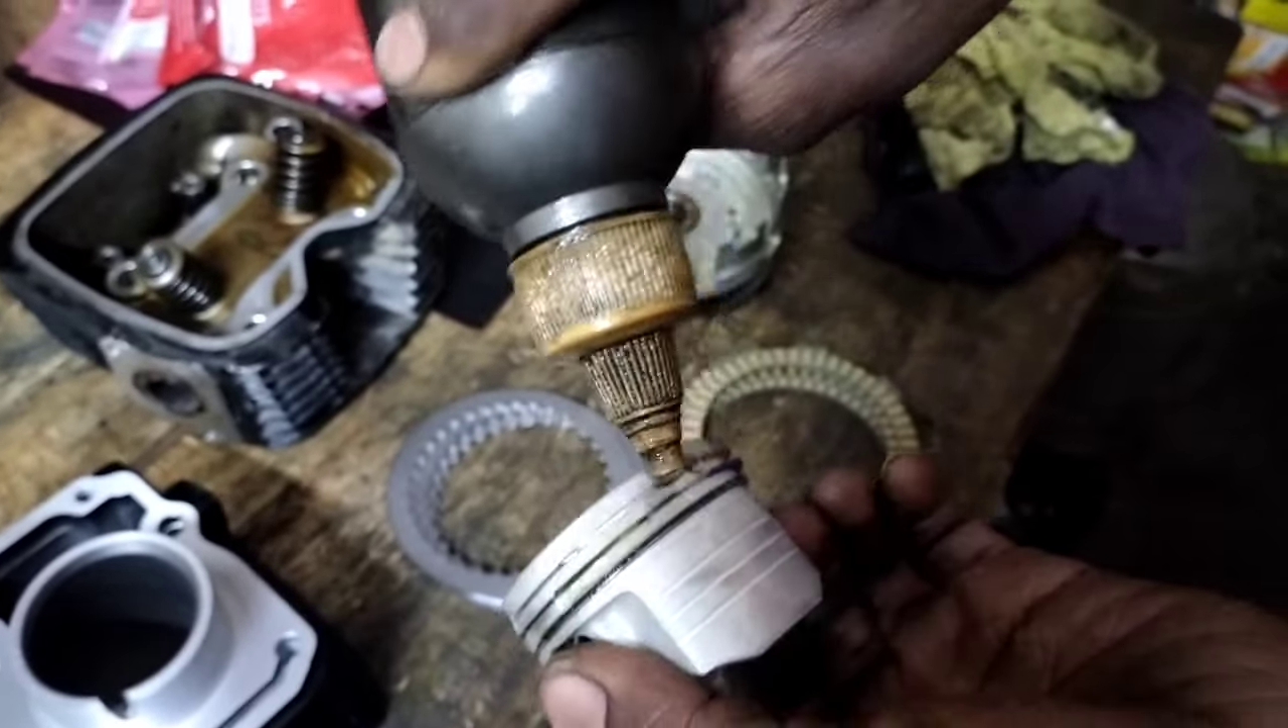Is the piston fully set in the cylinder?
No.